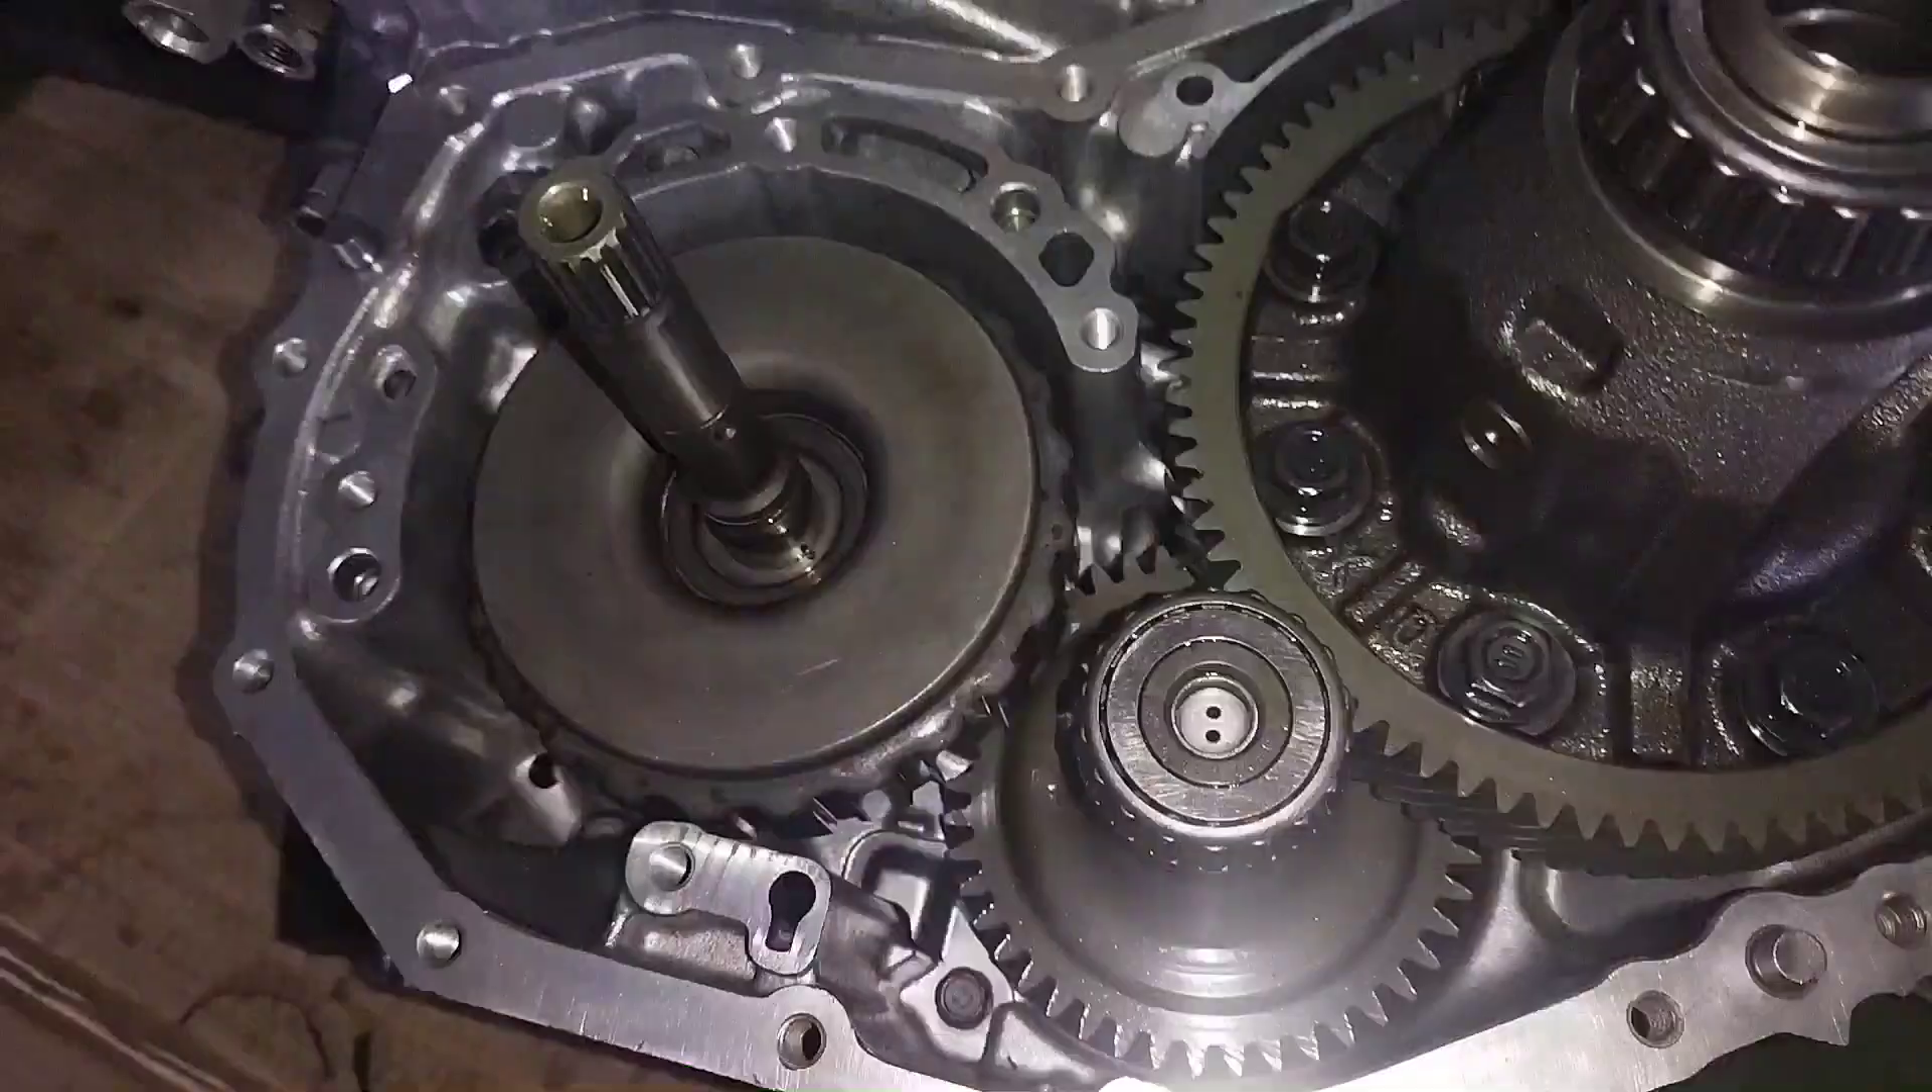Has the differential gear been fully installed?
Yes.